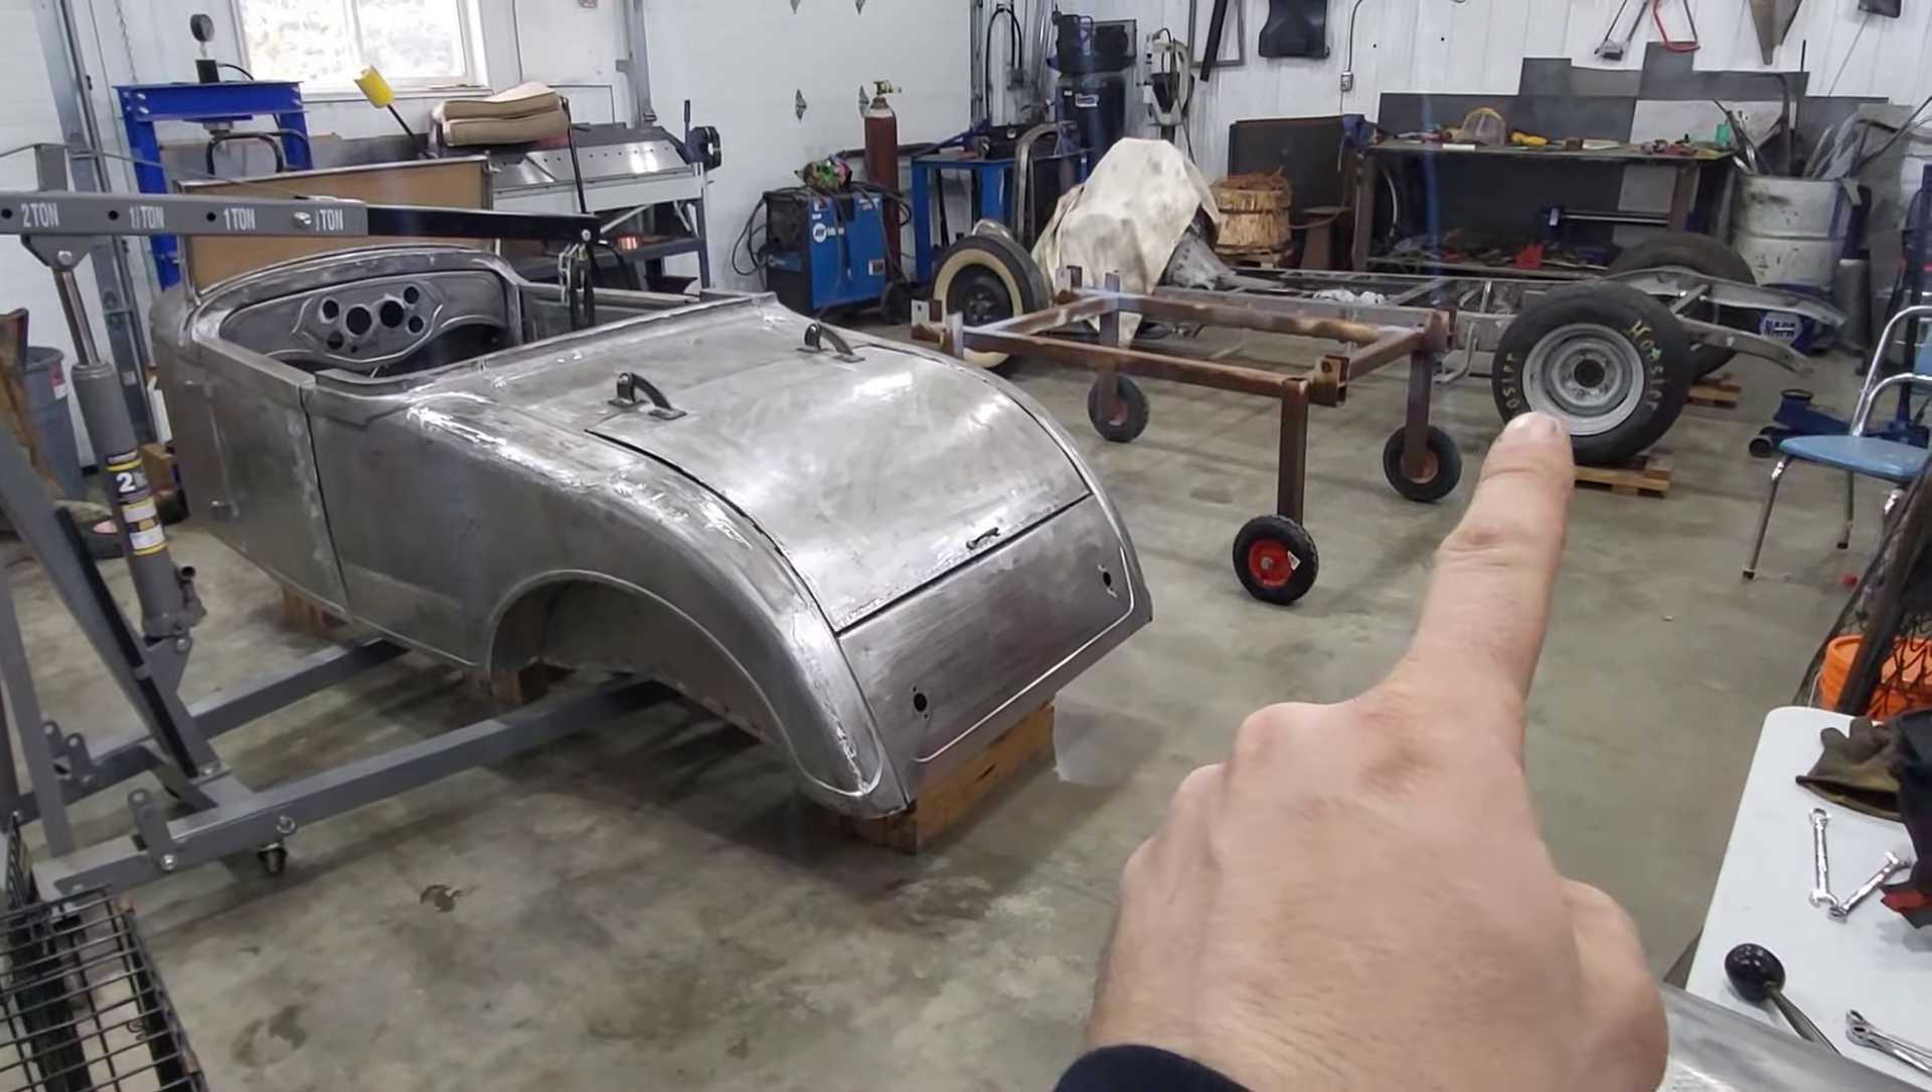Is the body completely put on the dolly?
No.